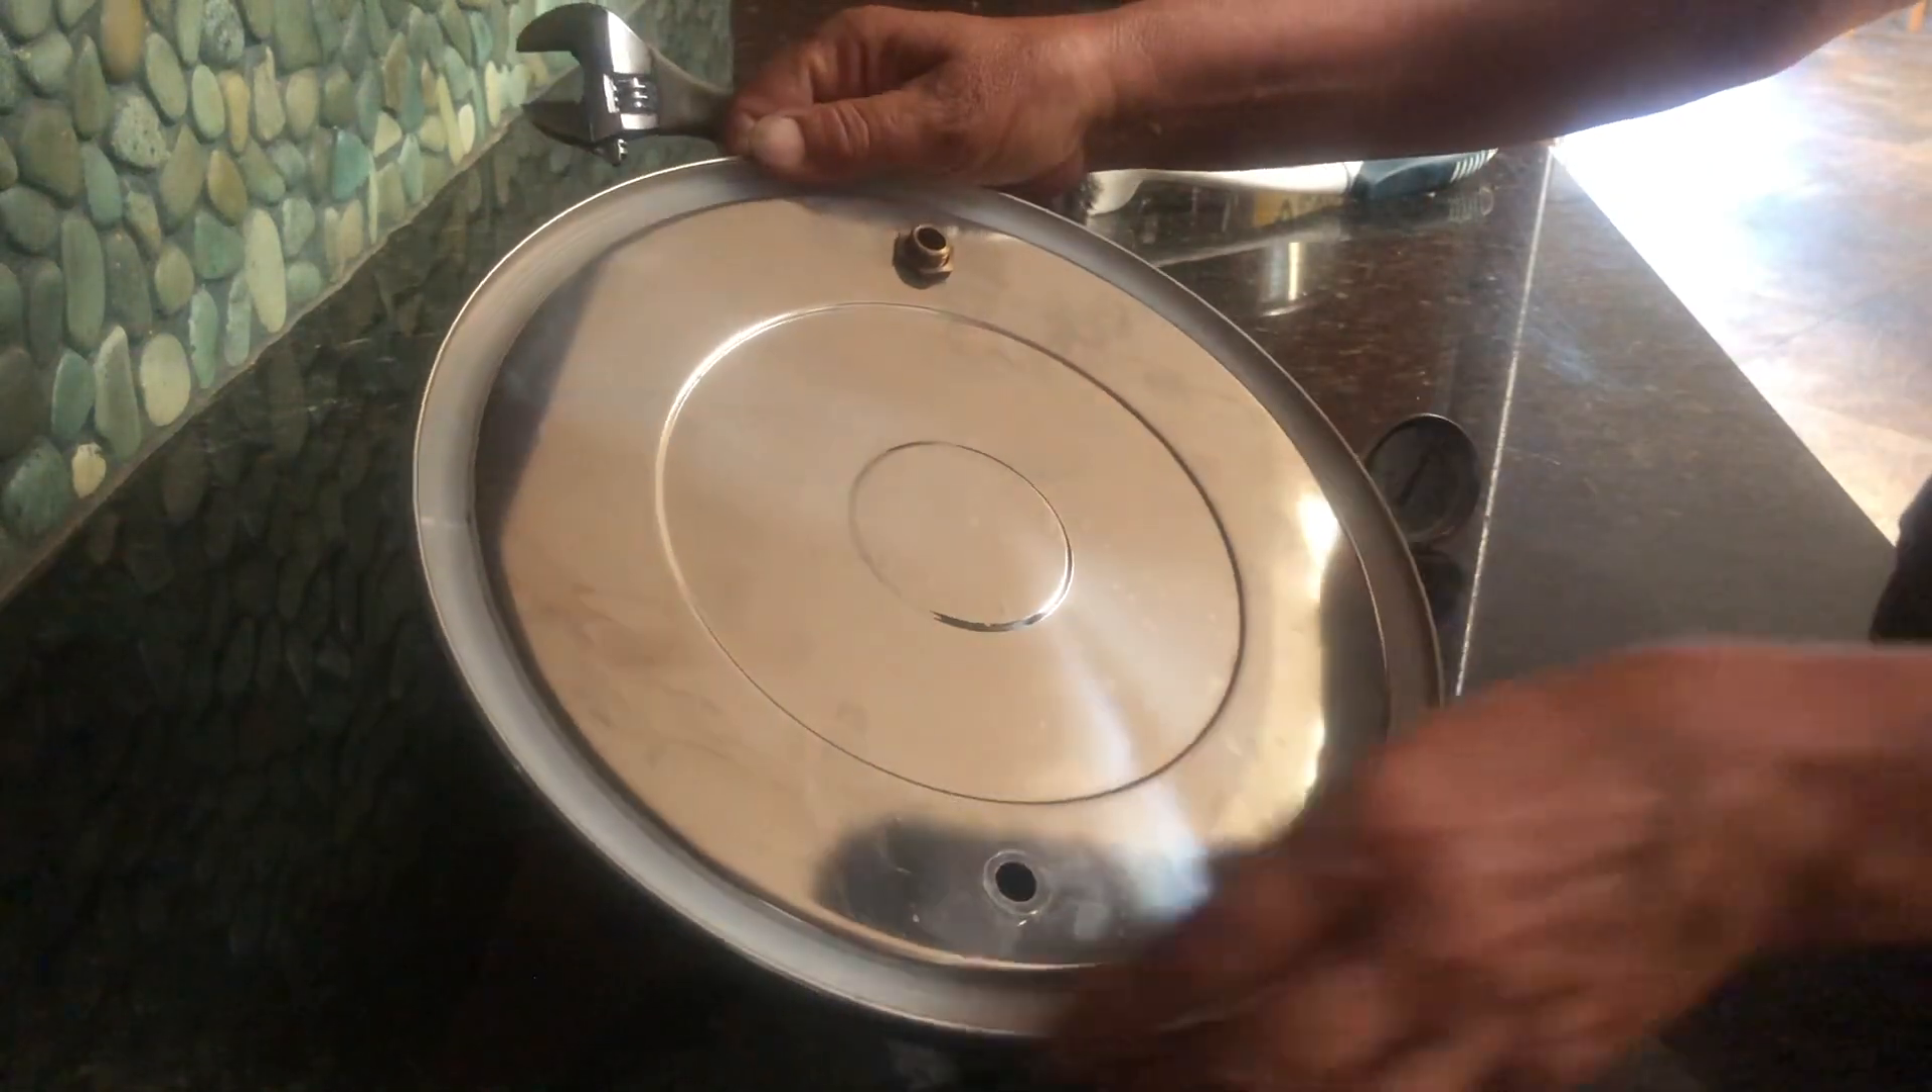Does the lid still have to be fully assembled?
Yes.